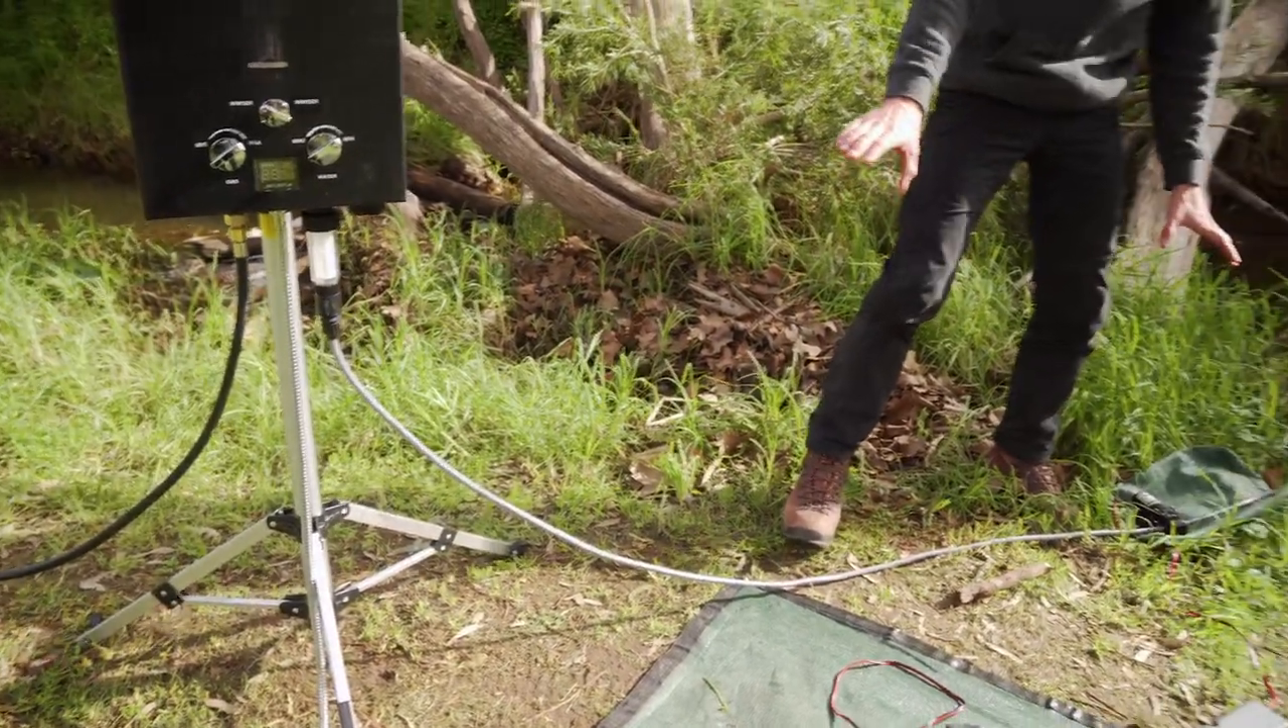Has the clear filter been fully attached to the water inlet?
Yes.